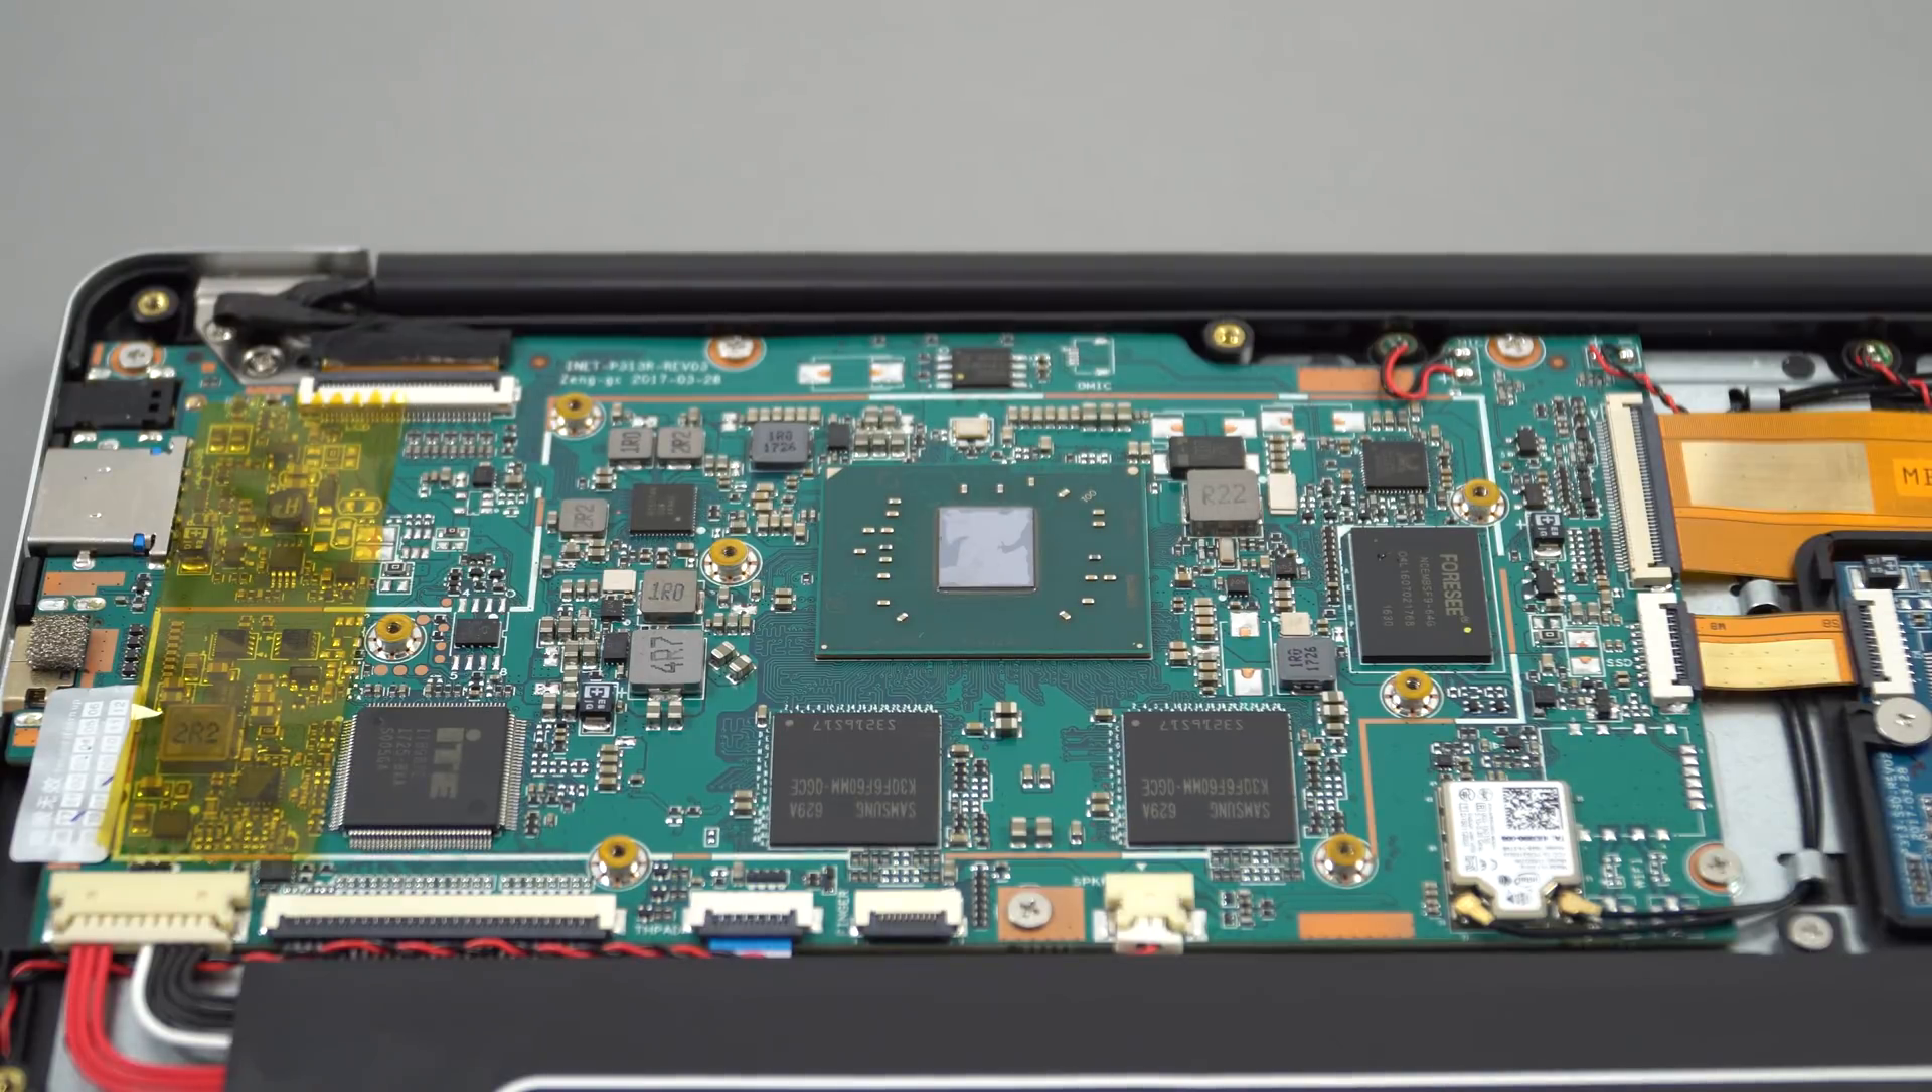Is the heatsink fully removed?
Yes.